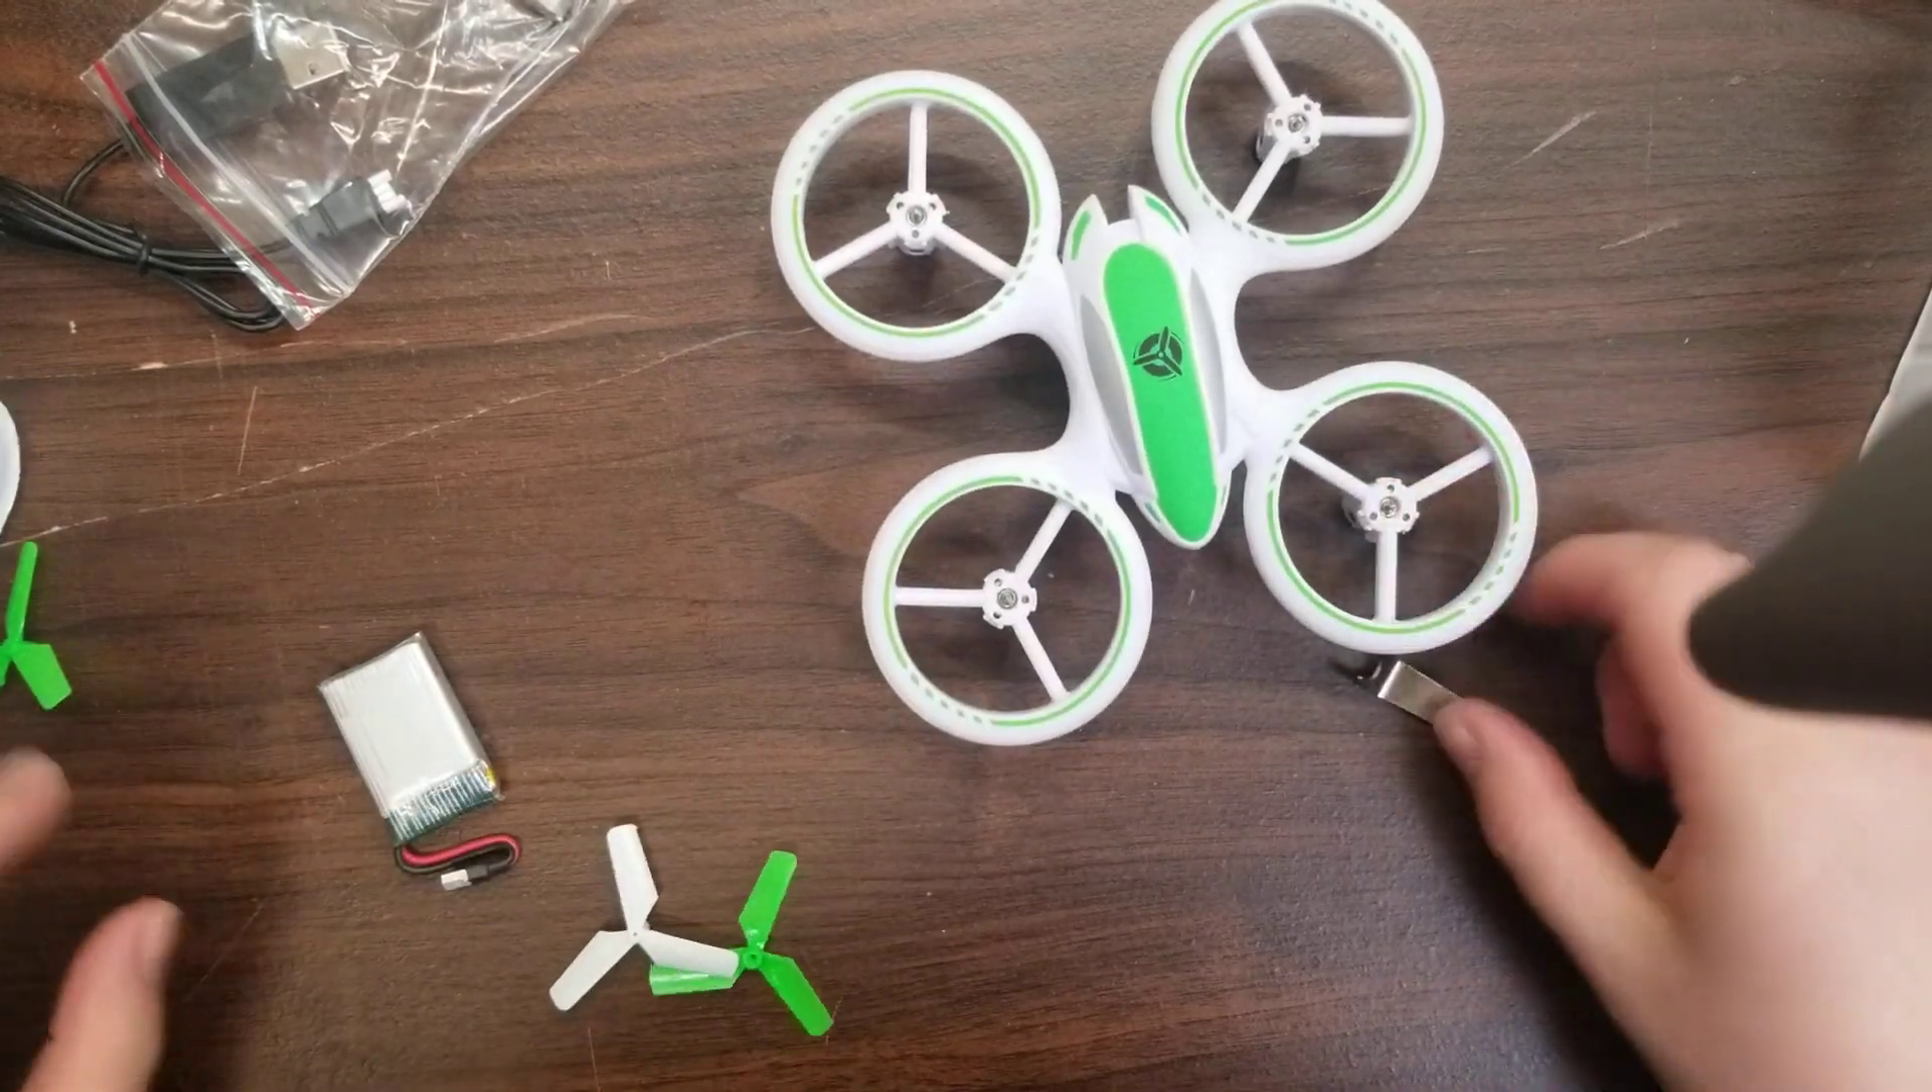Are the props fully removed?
Yes.